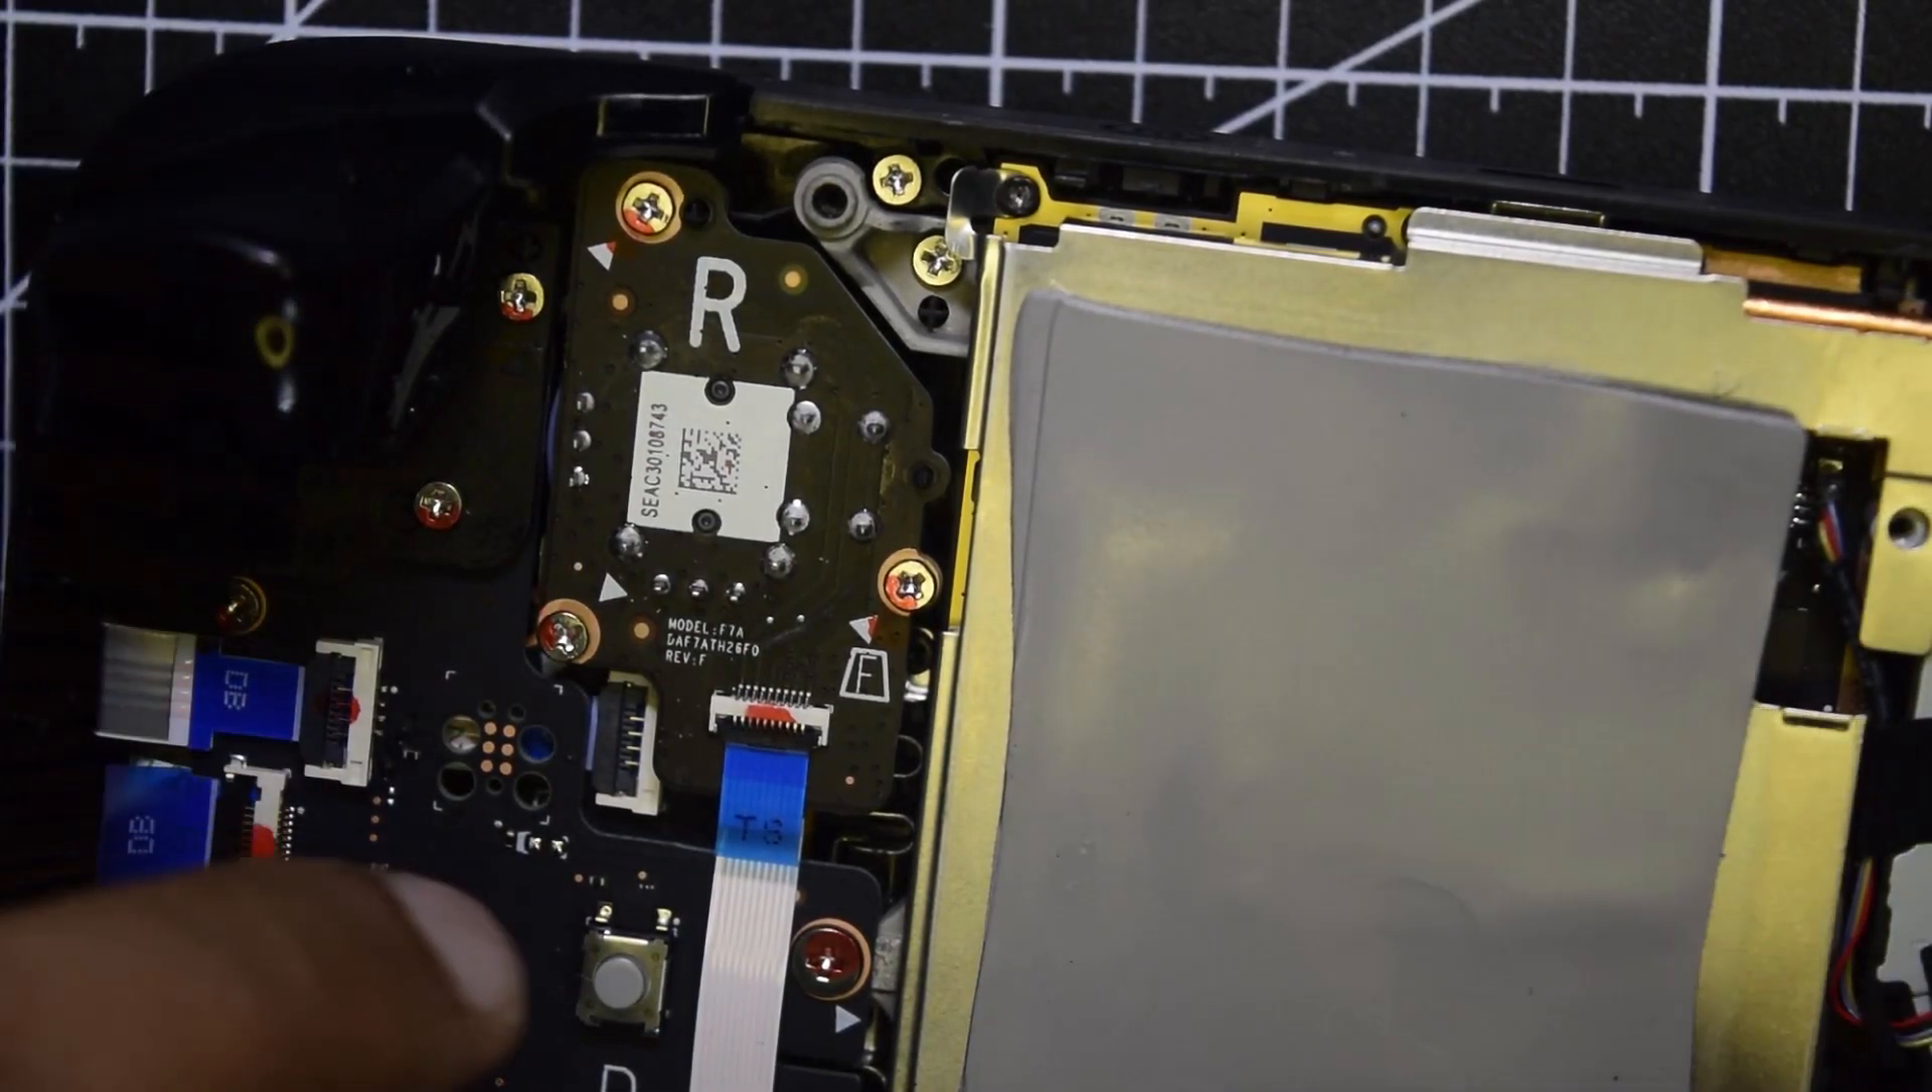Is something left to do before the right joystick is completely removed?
Yes.